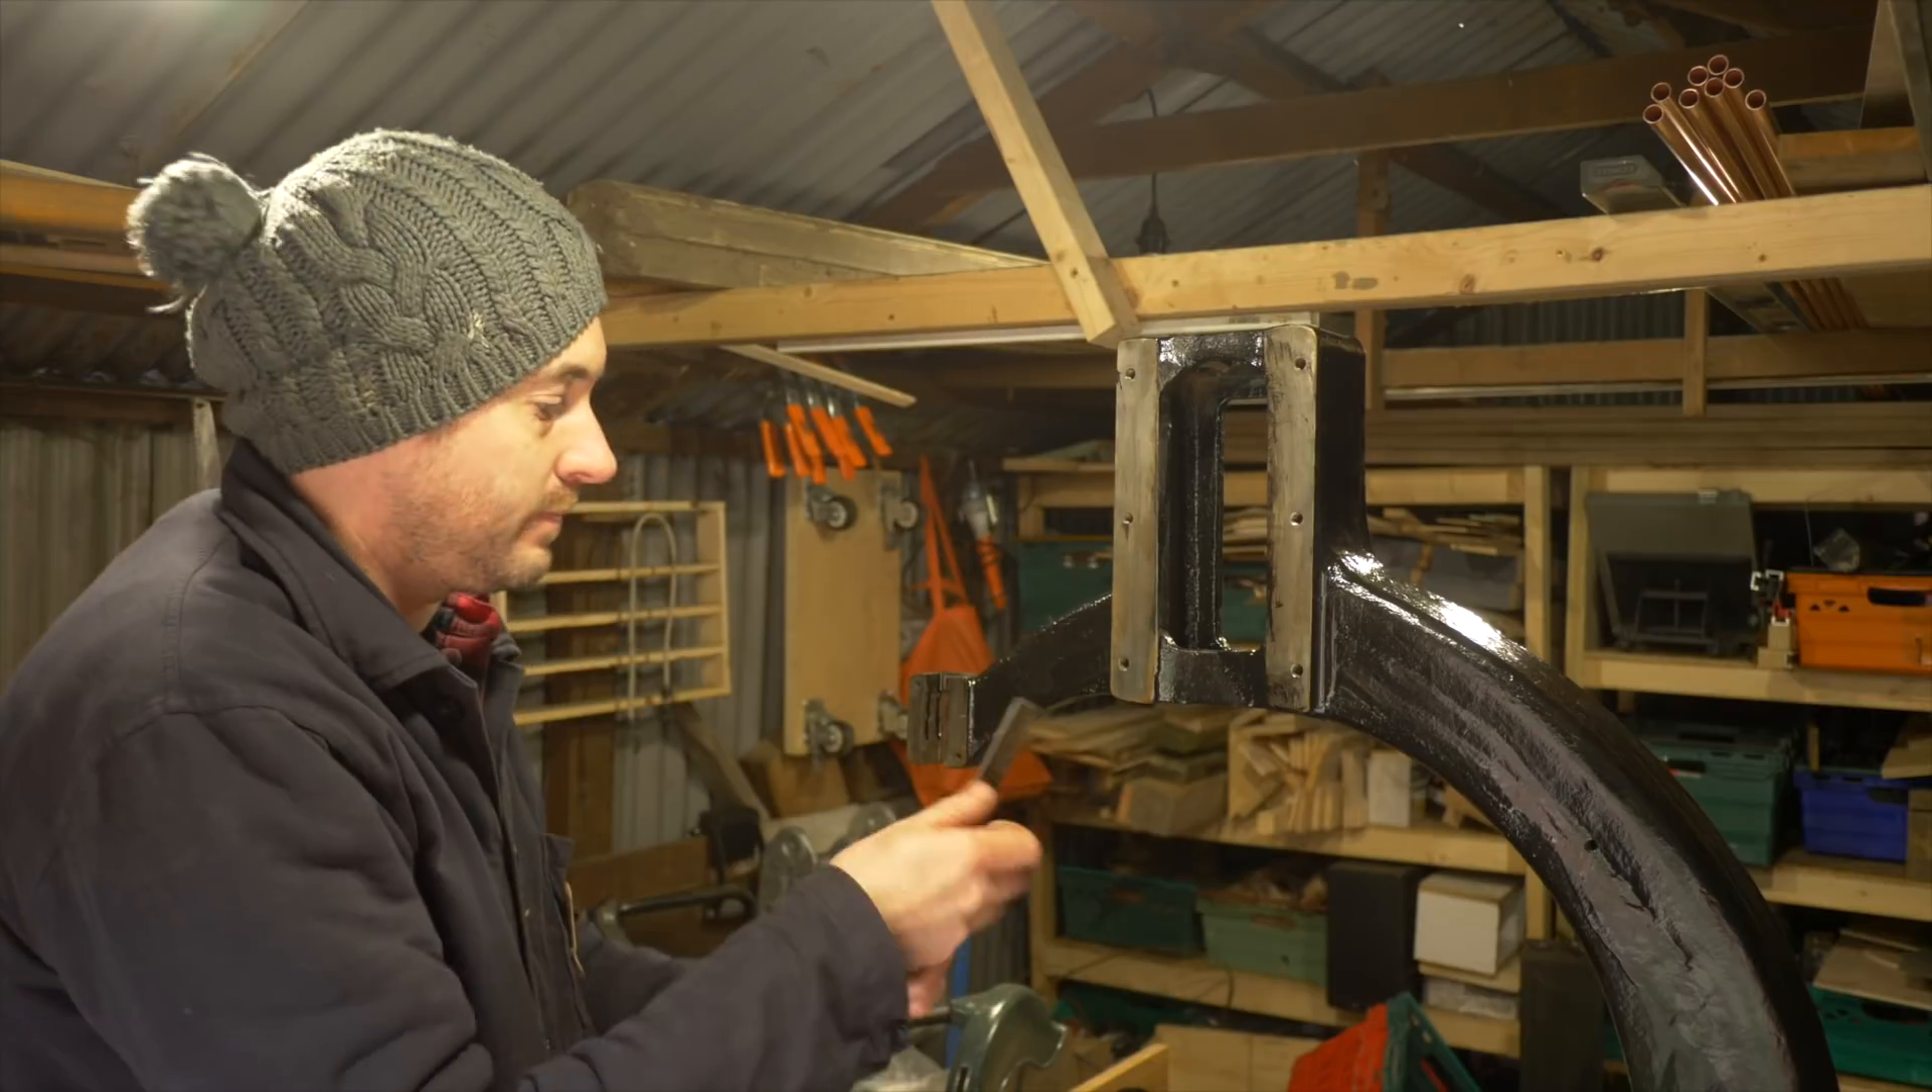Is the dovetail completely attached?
No.